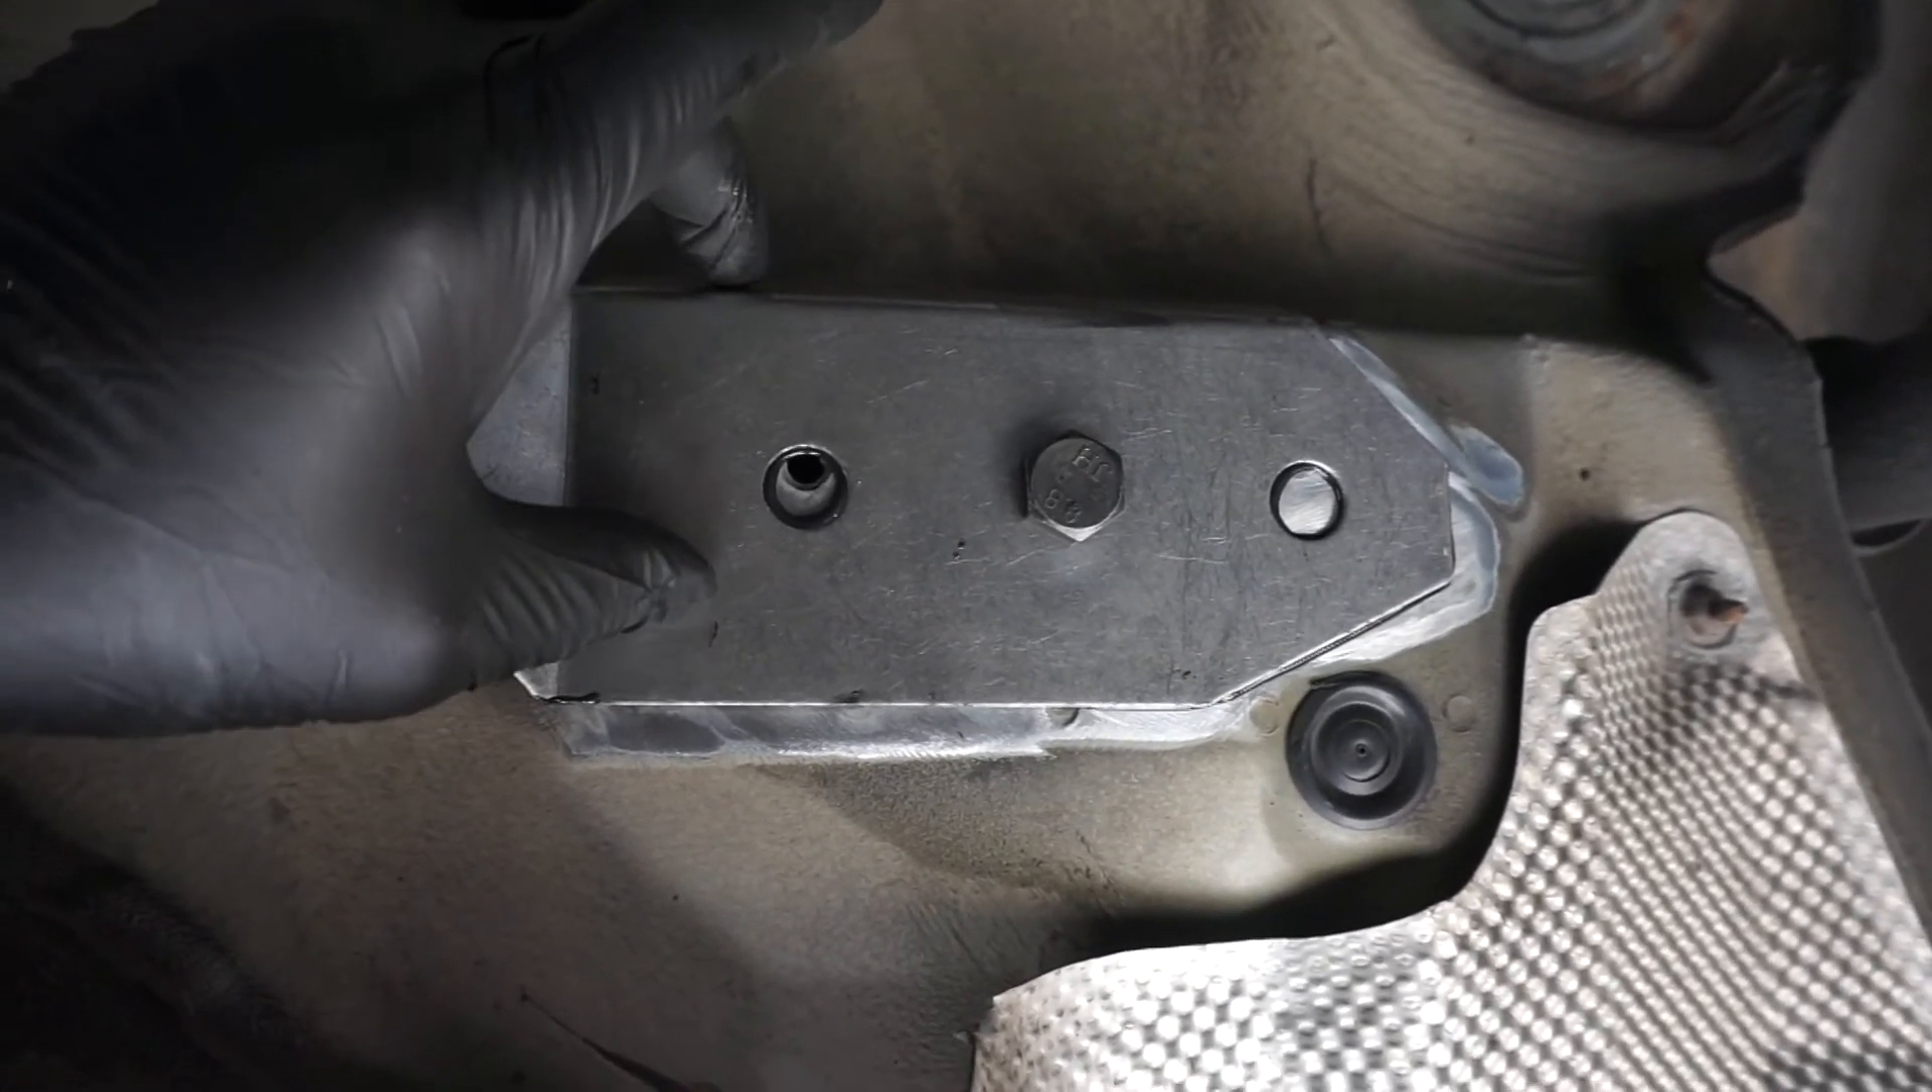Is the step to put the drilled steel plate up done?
Yes.